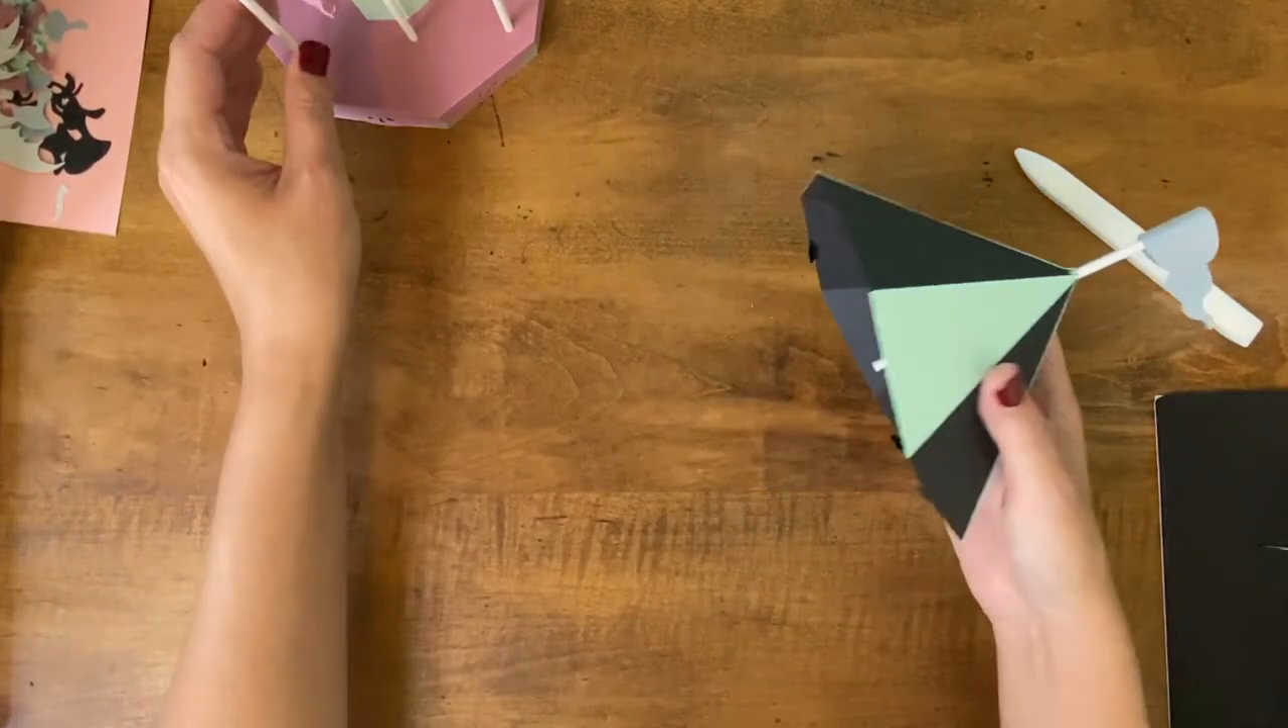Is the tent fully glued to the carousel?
No.